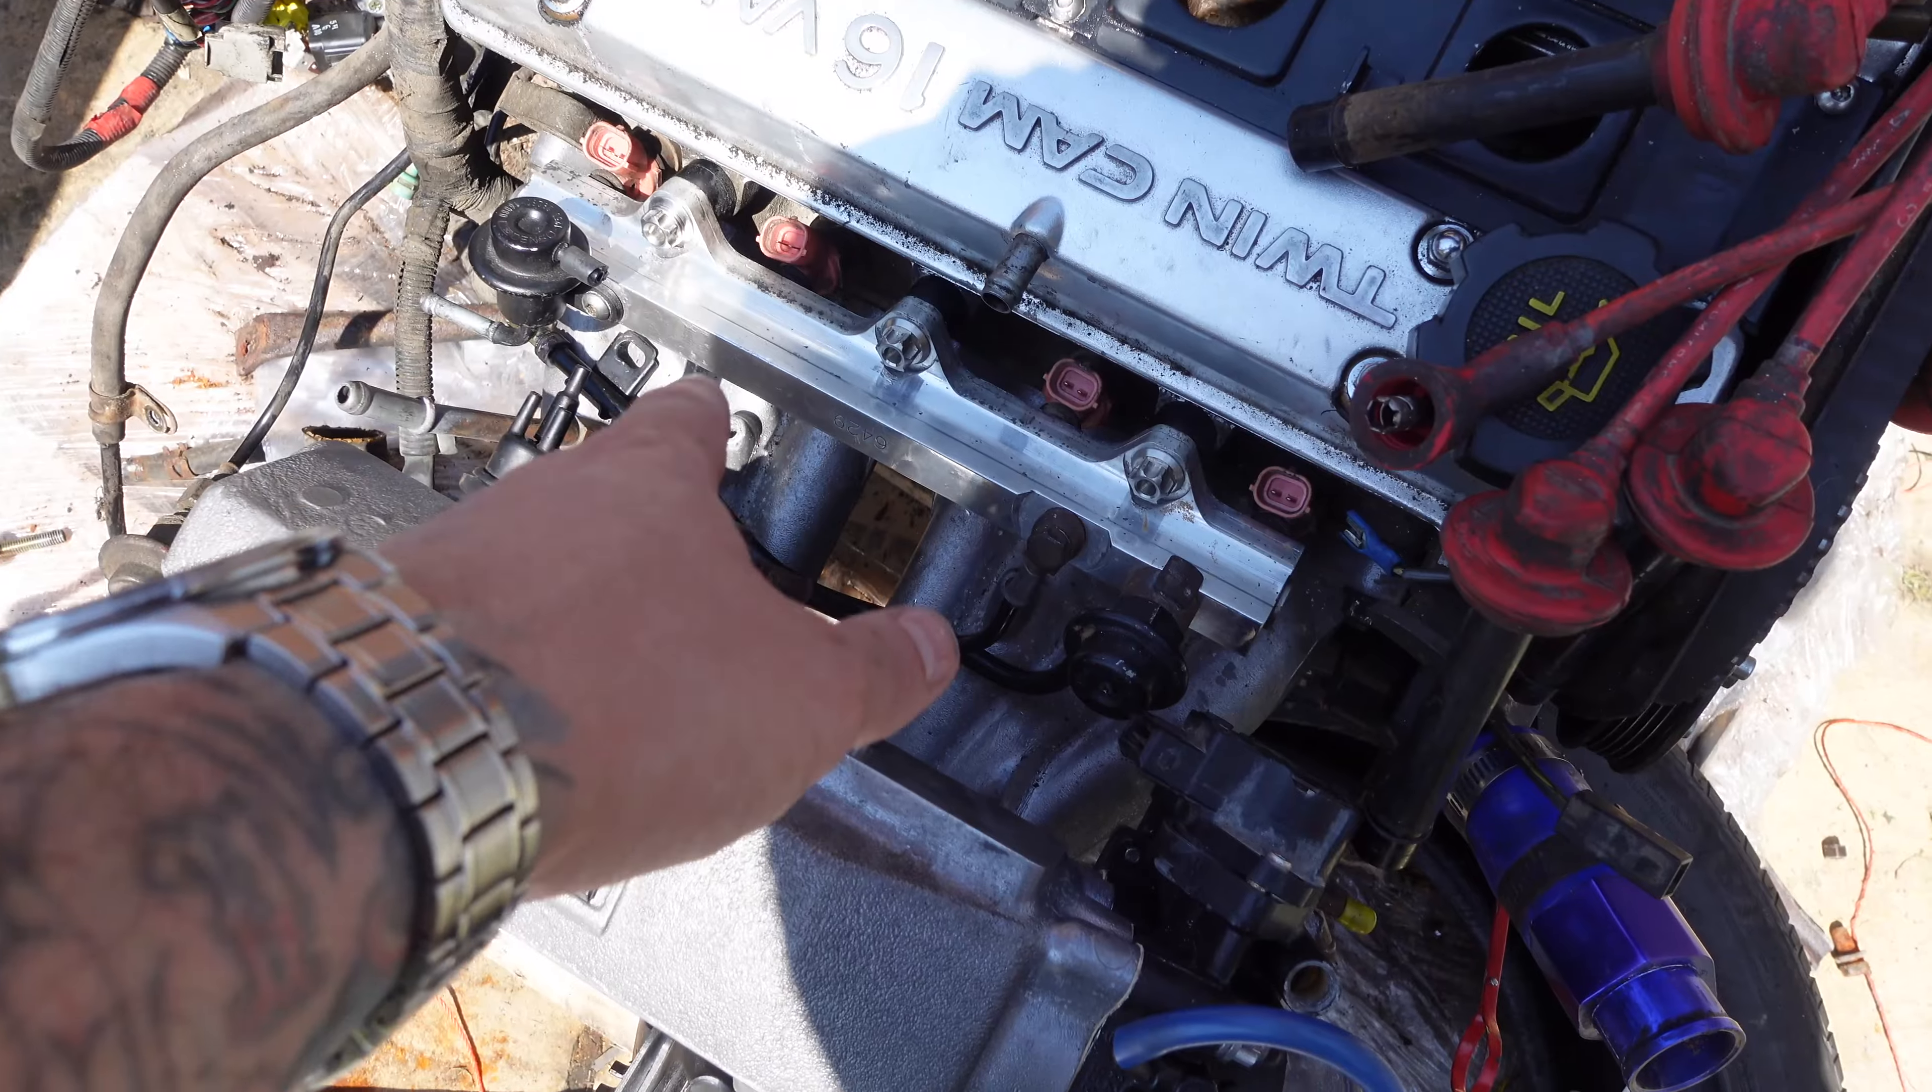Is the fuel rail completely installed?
Yes.